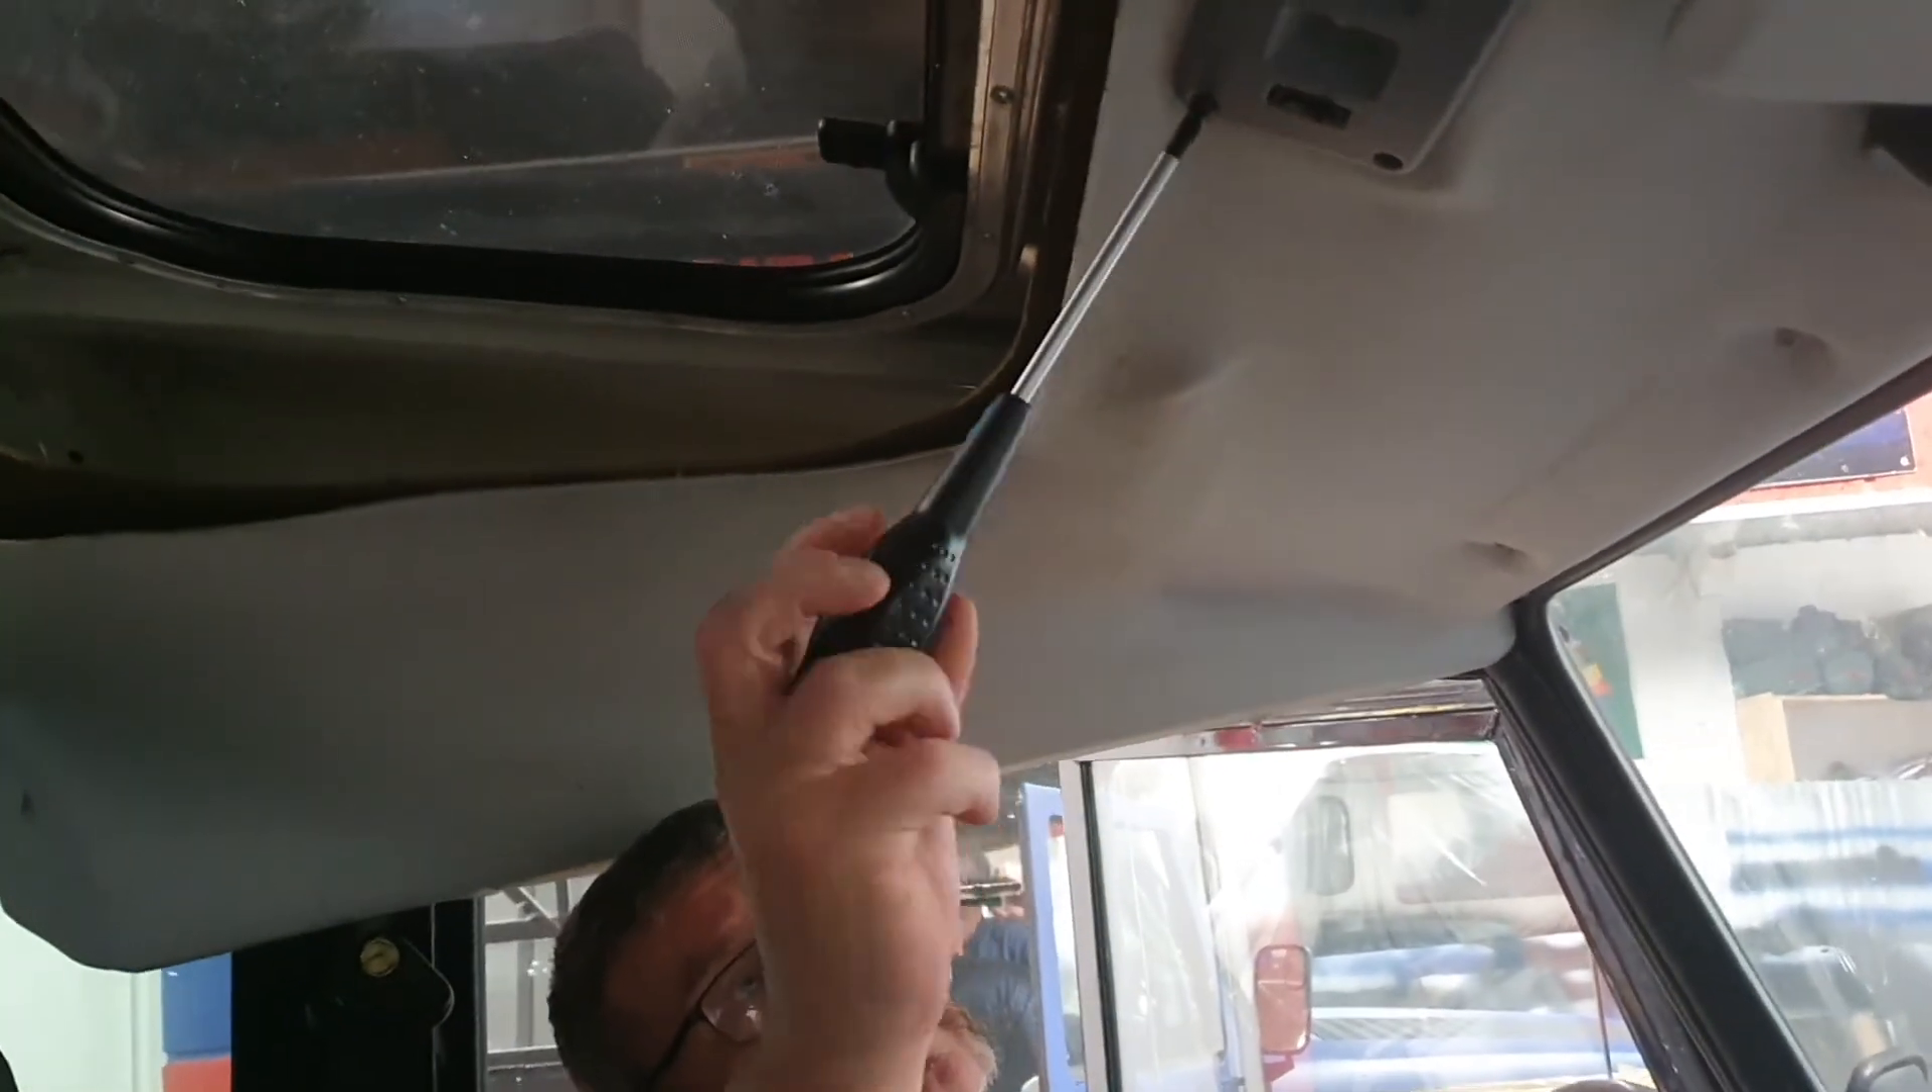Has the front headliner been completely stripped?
No.